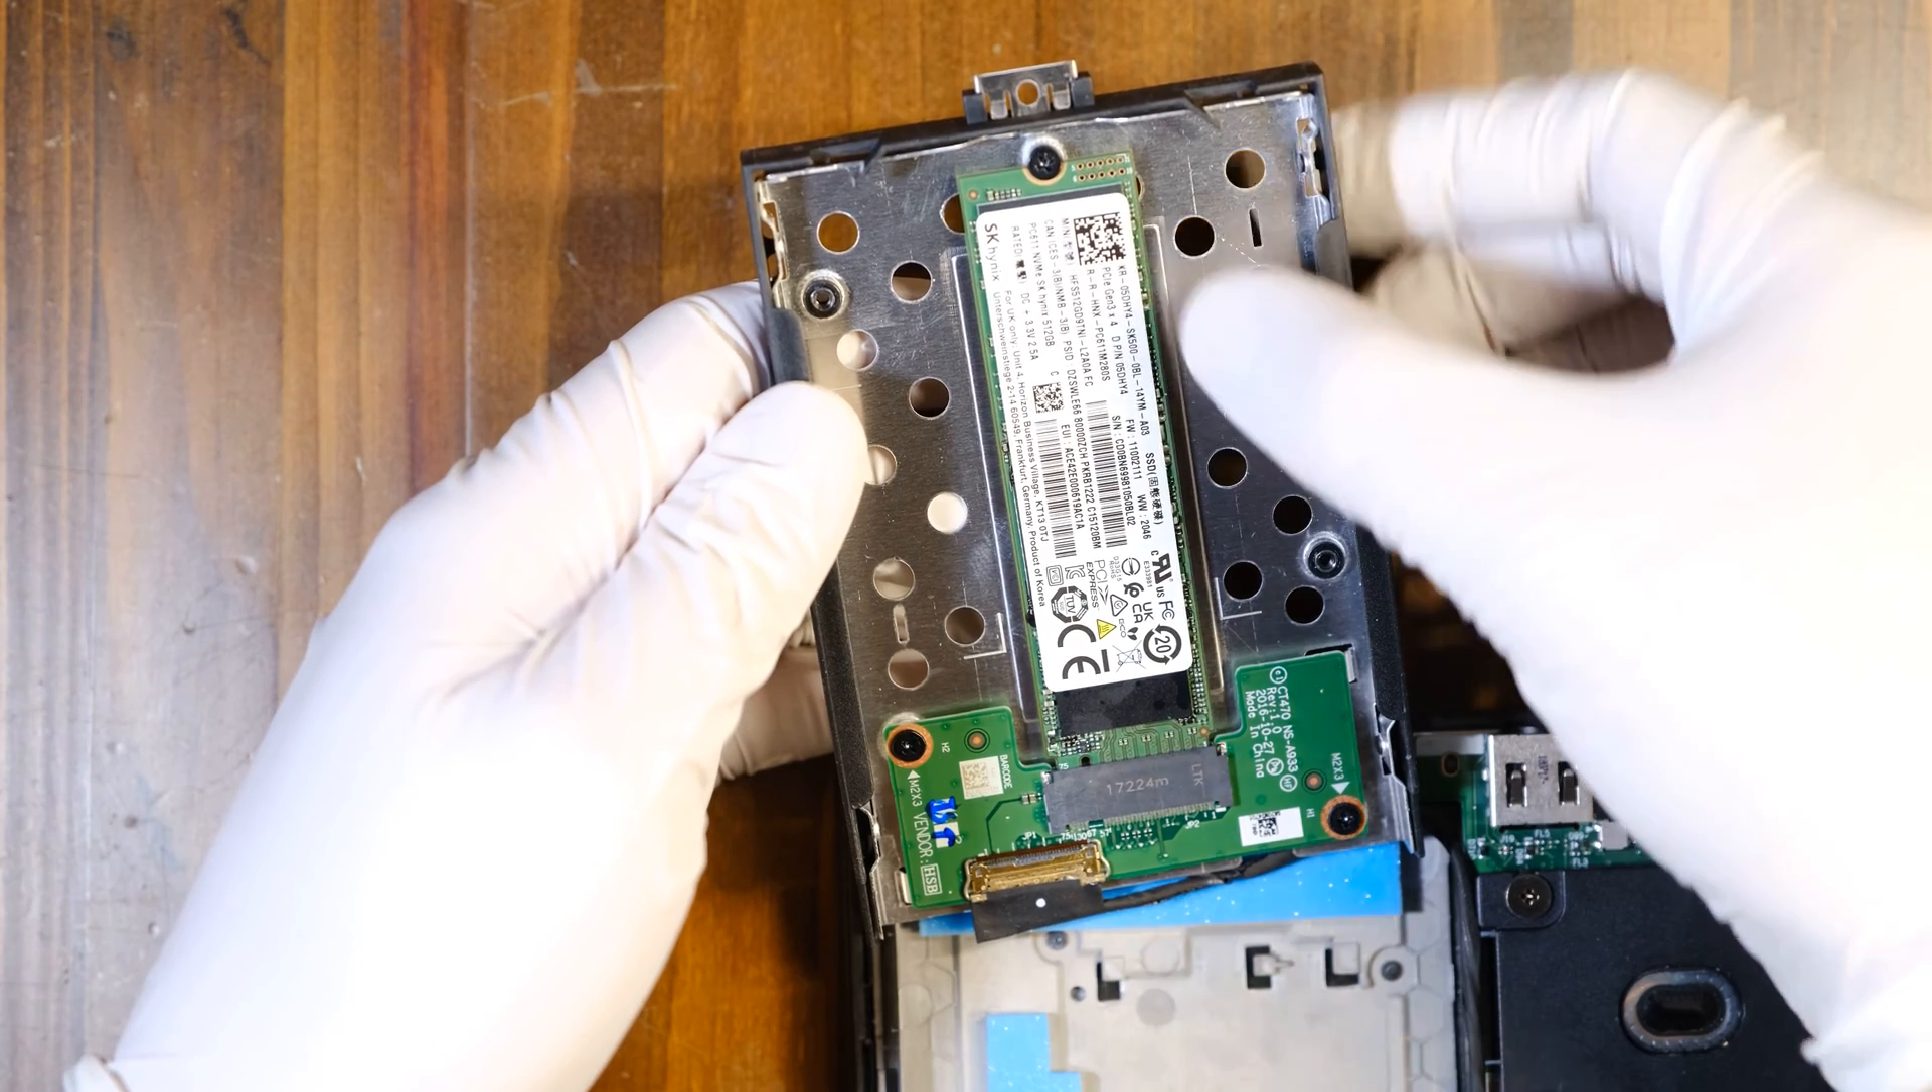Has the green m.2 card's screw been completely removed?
No.